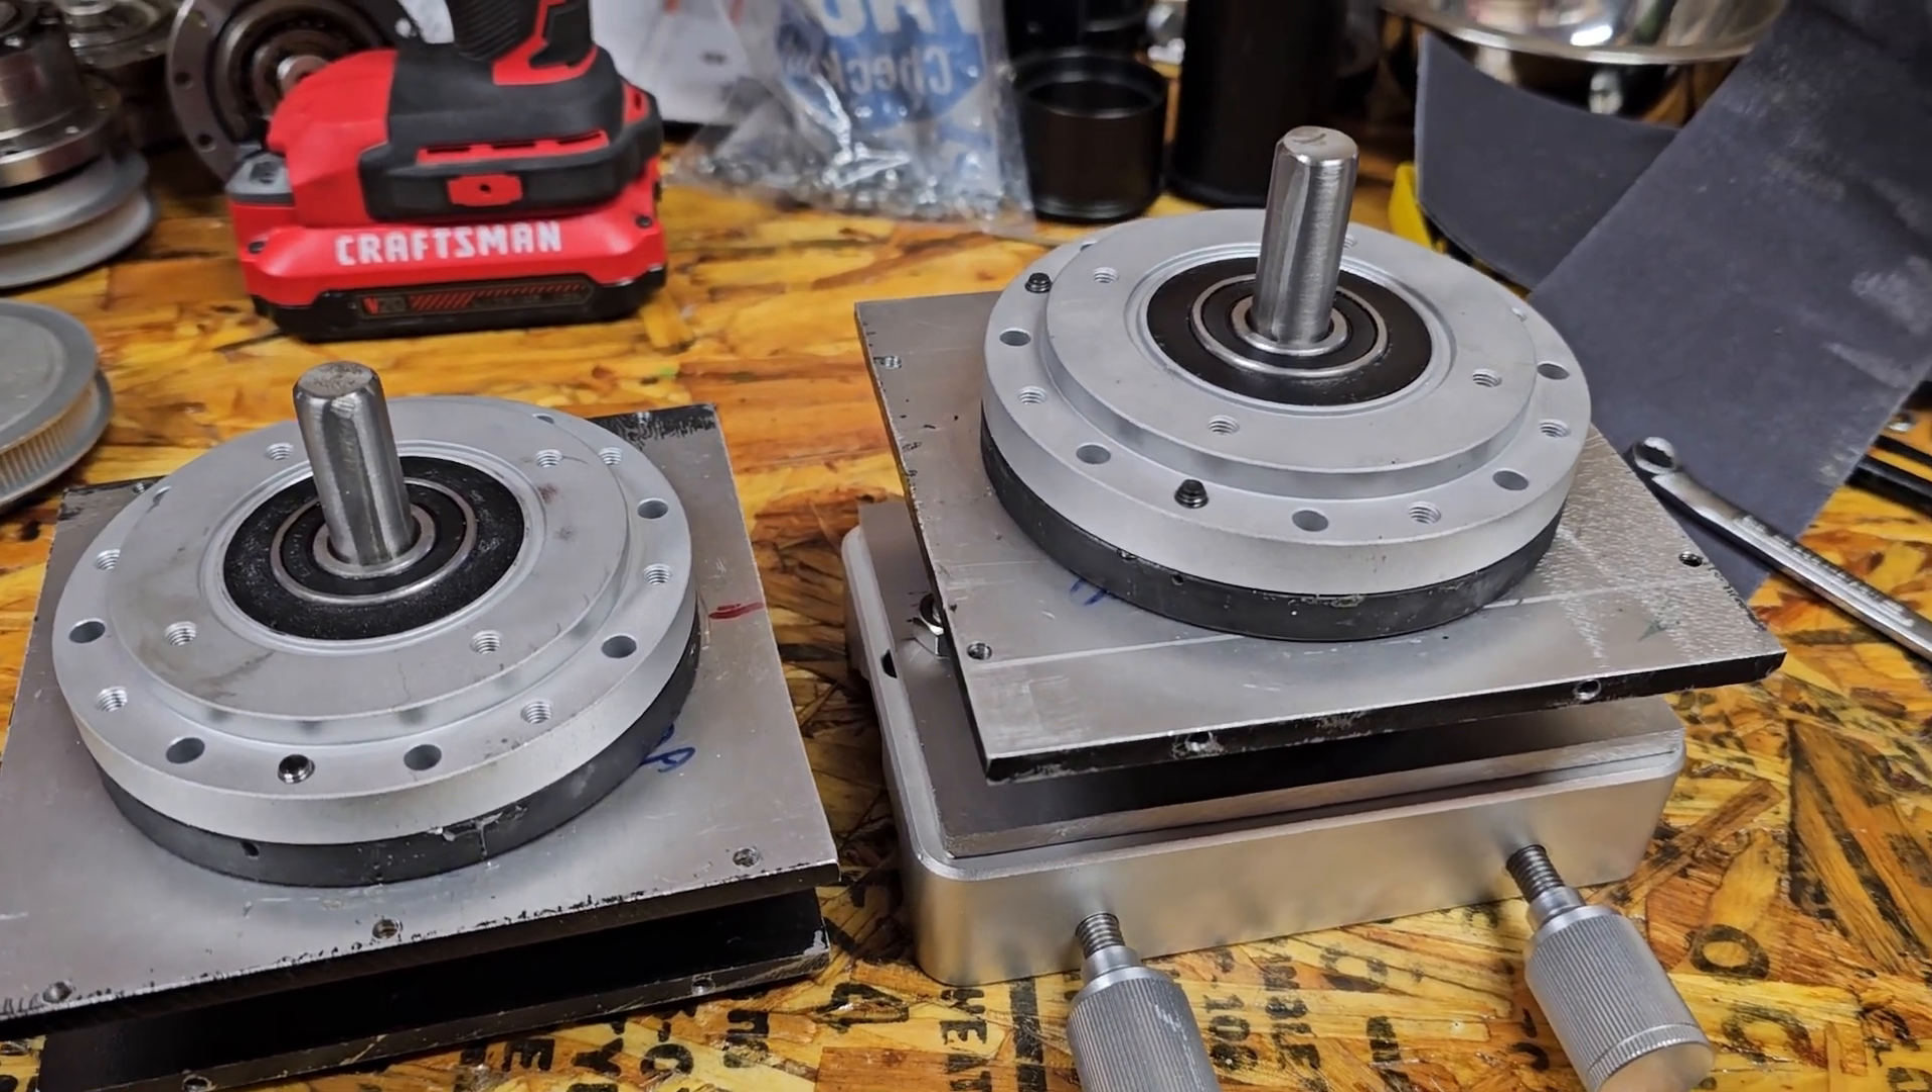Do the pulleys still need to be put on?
Yes.